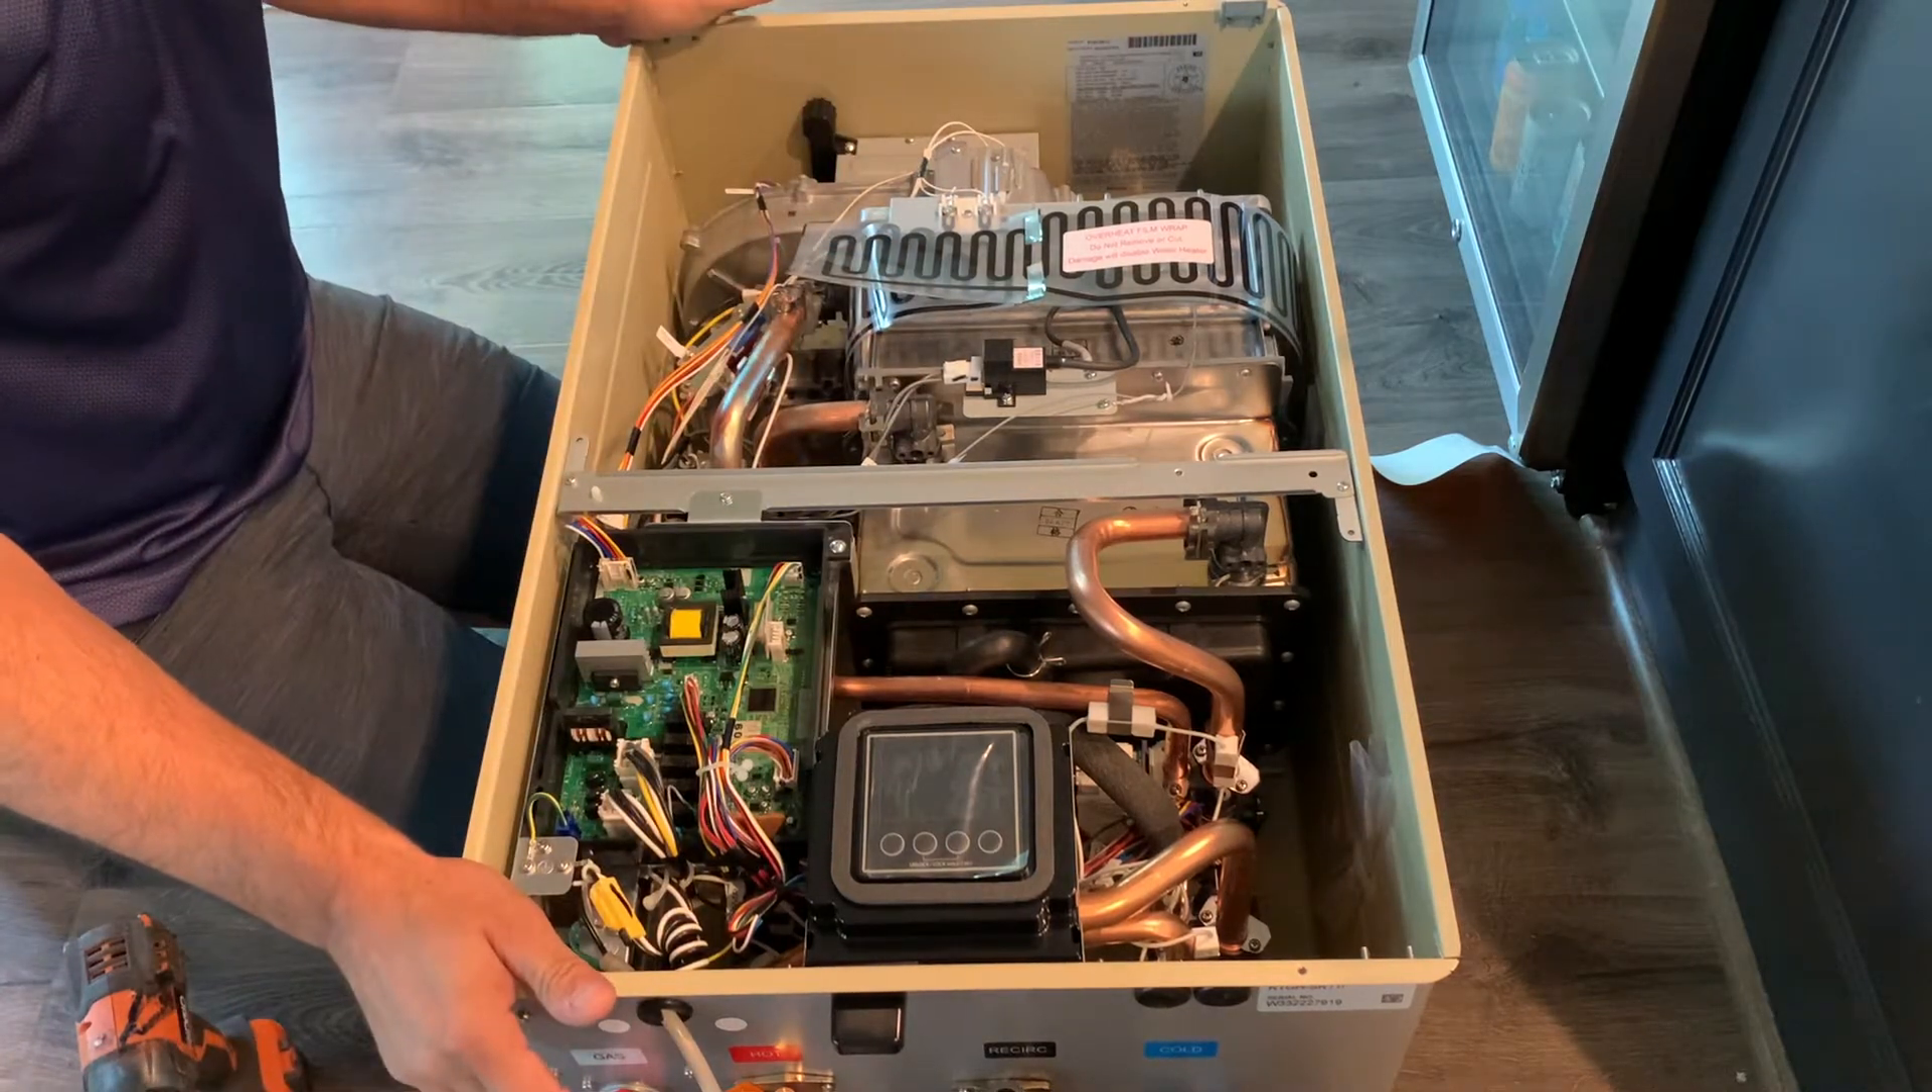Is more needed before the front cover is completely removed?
No.